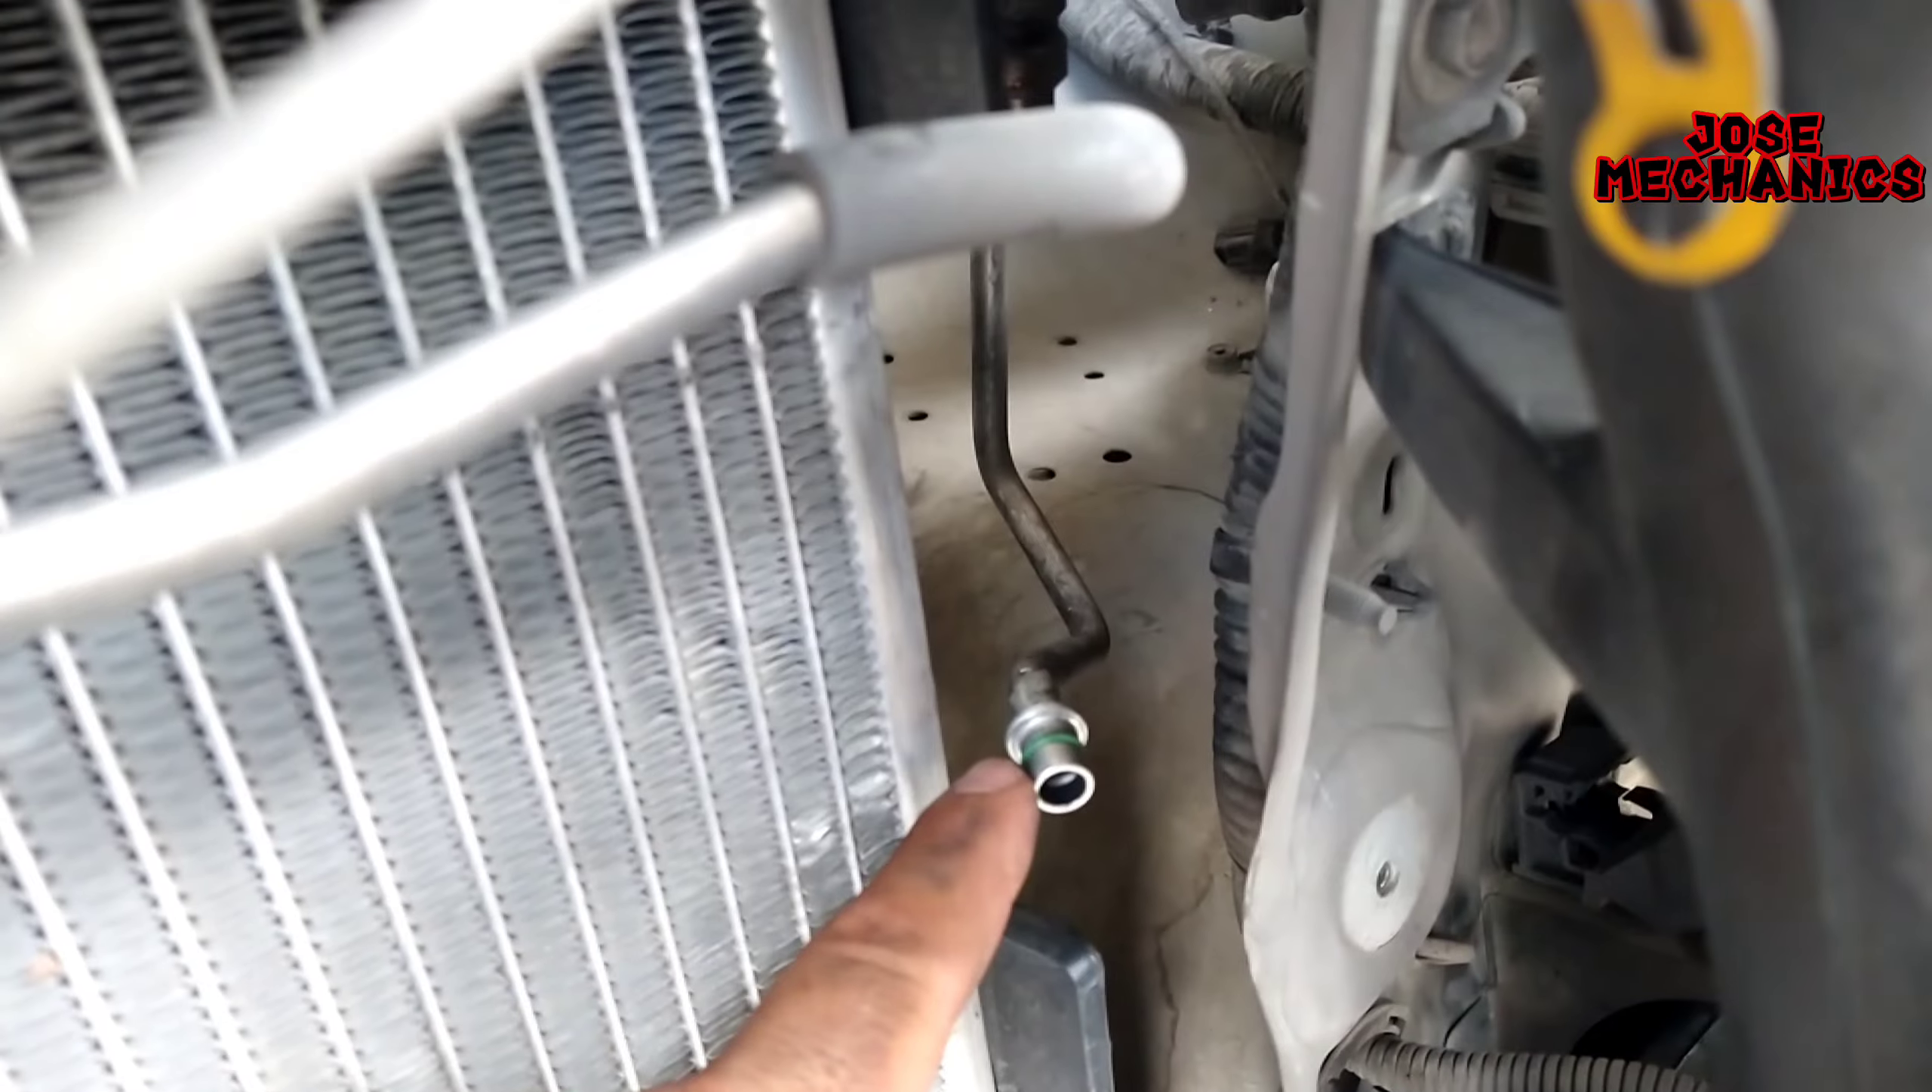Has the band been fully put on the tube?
Yes.